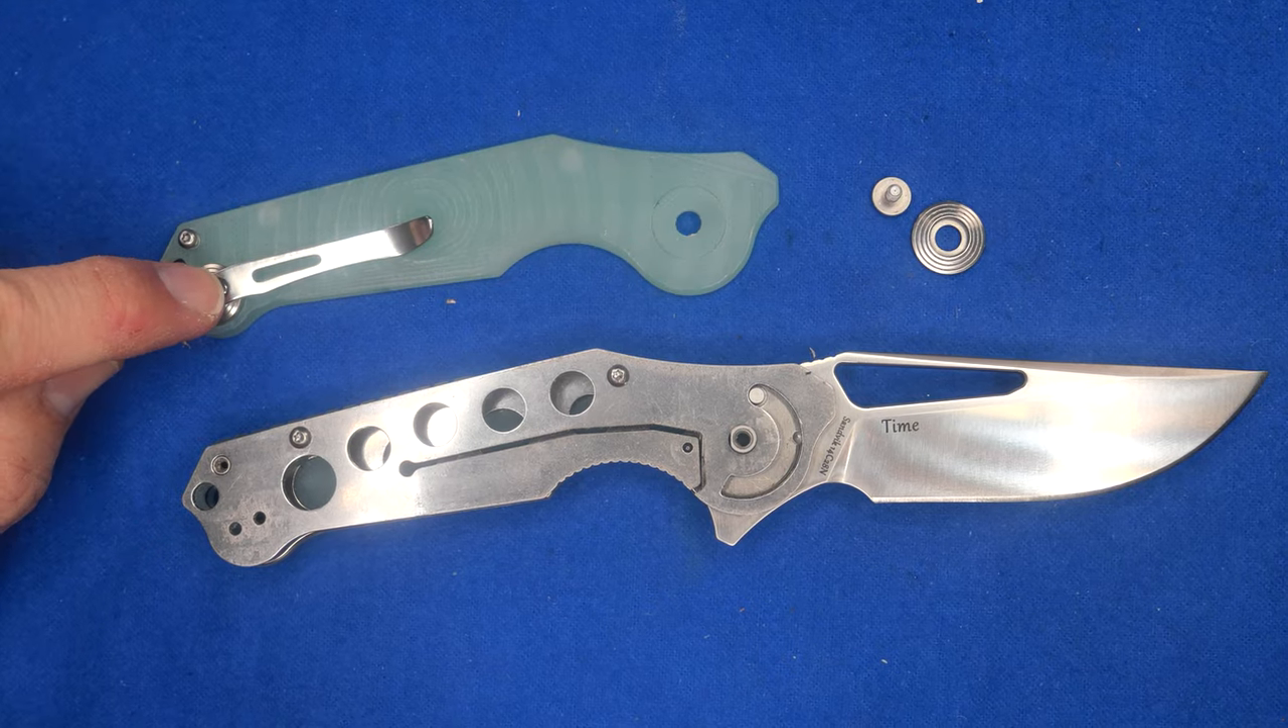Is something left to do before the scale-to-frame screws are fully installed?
Yes.